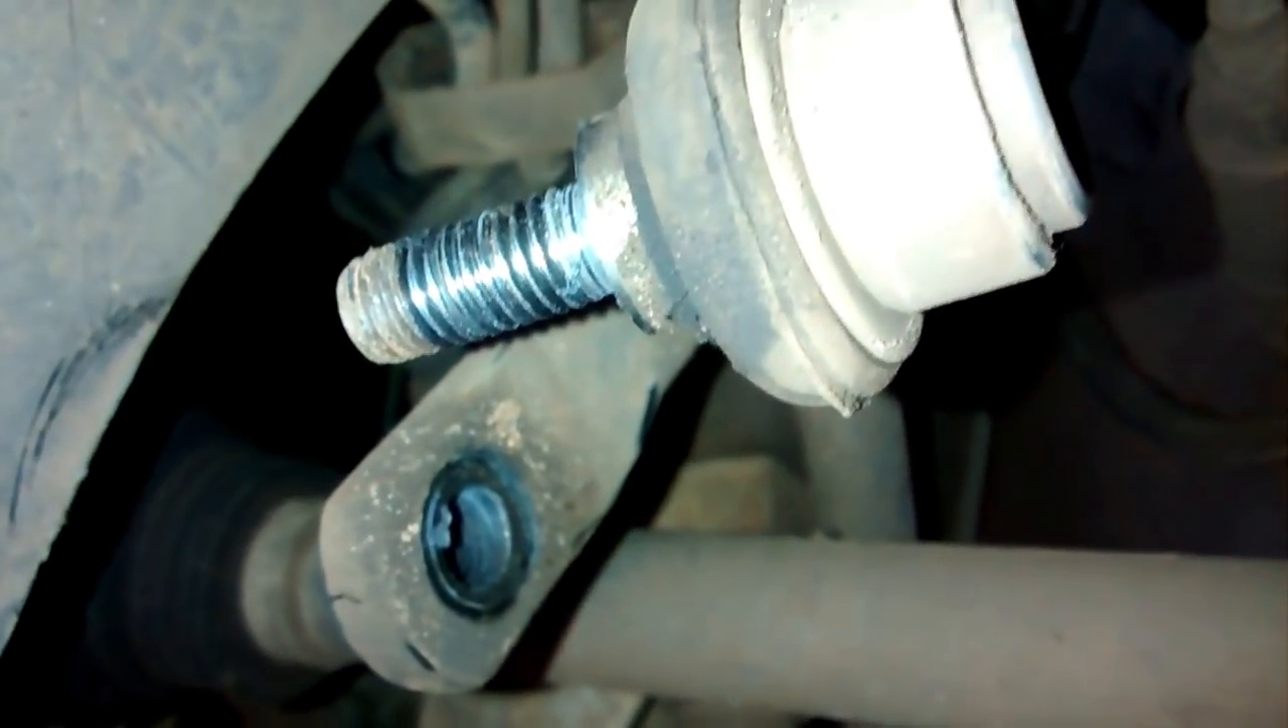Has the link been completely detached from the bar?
Yes.